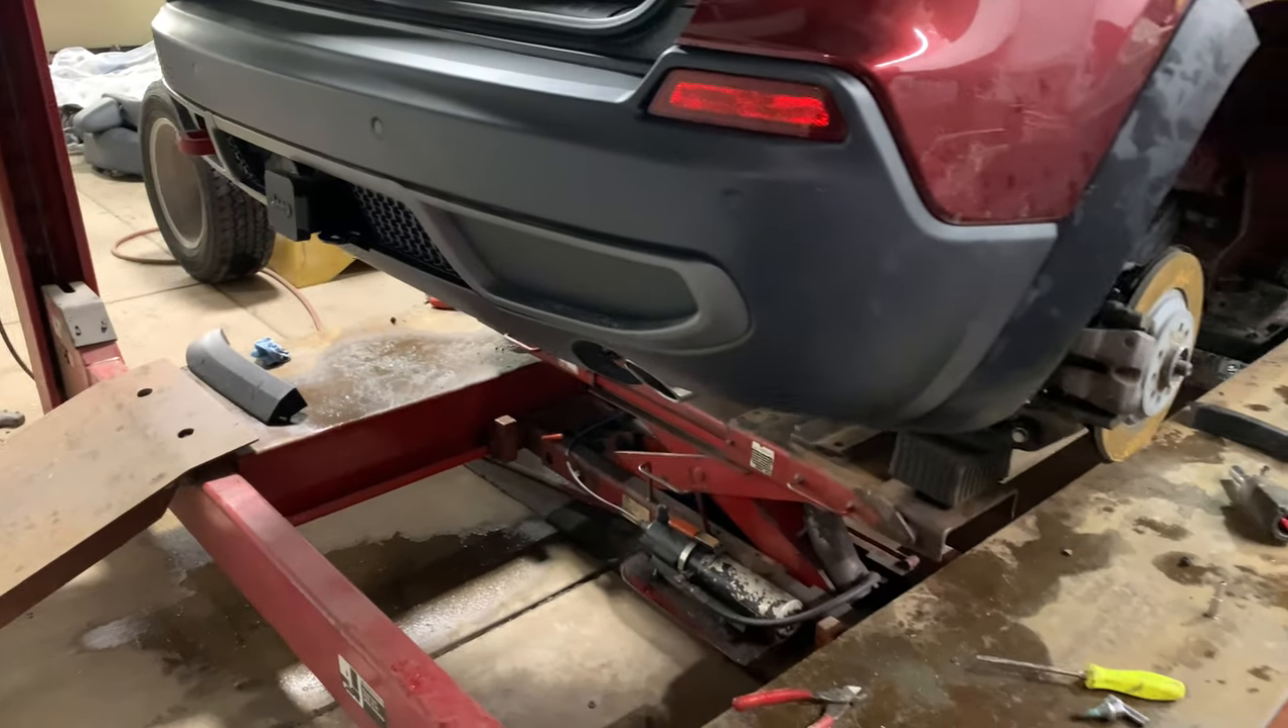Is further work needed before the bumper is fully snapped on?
No.